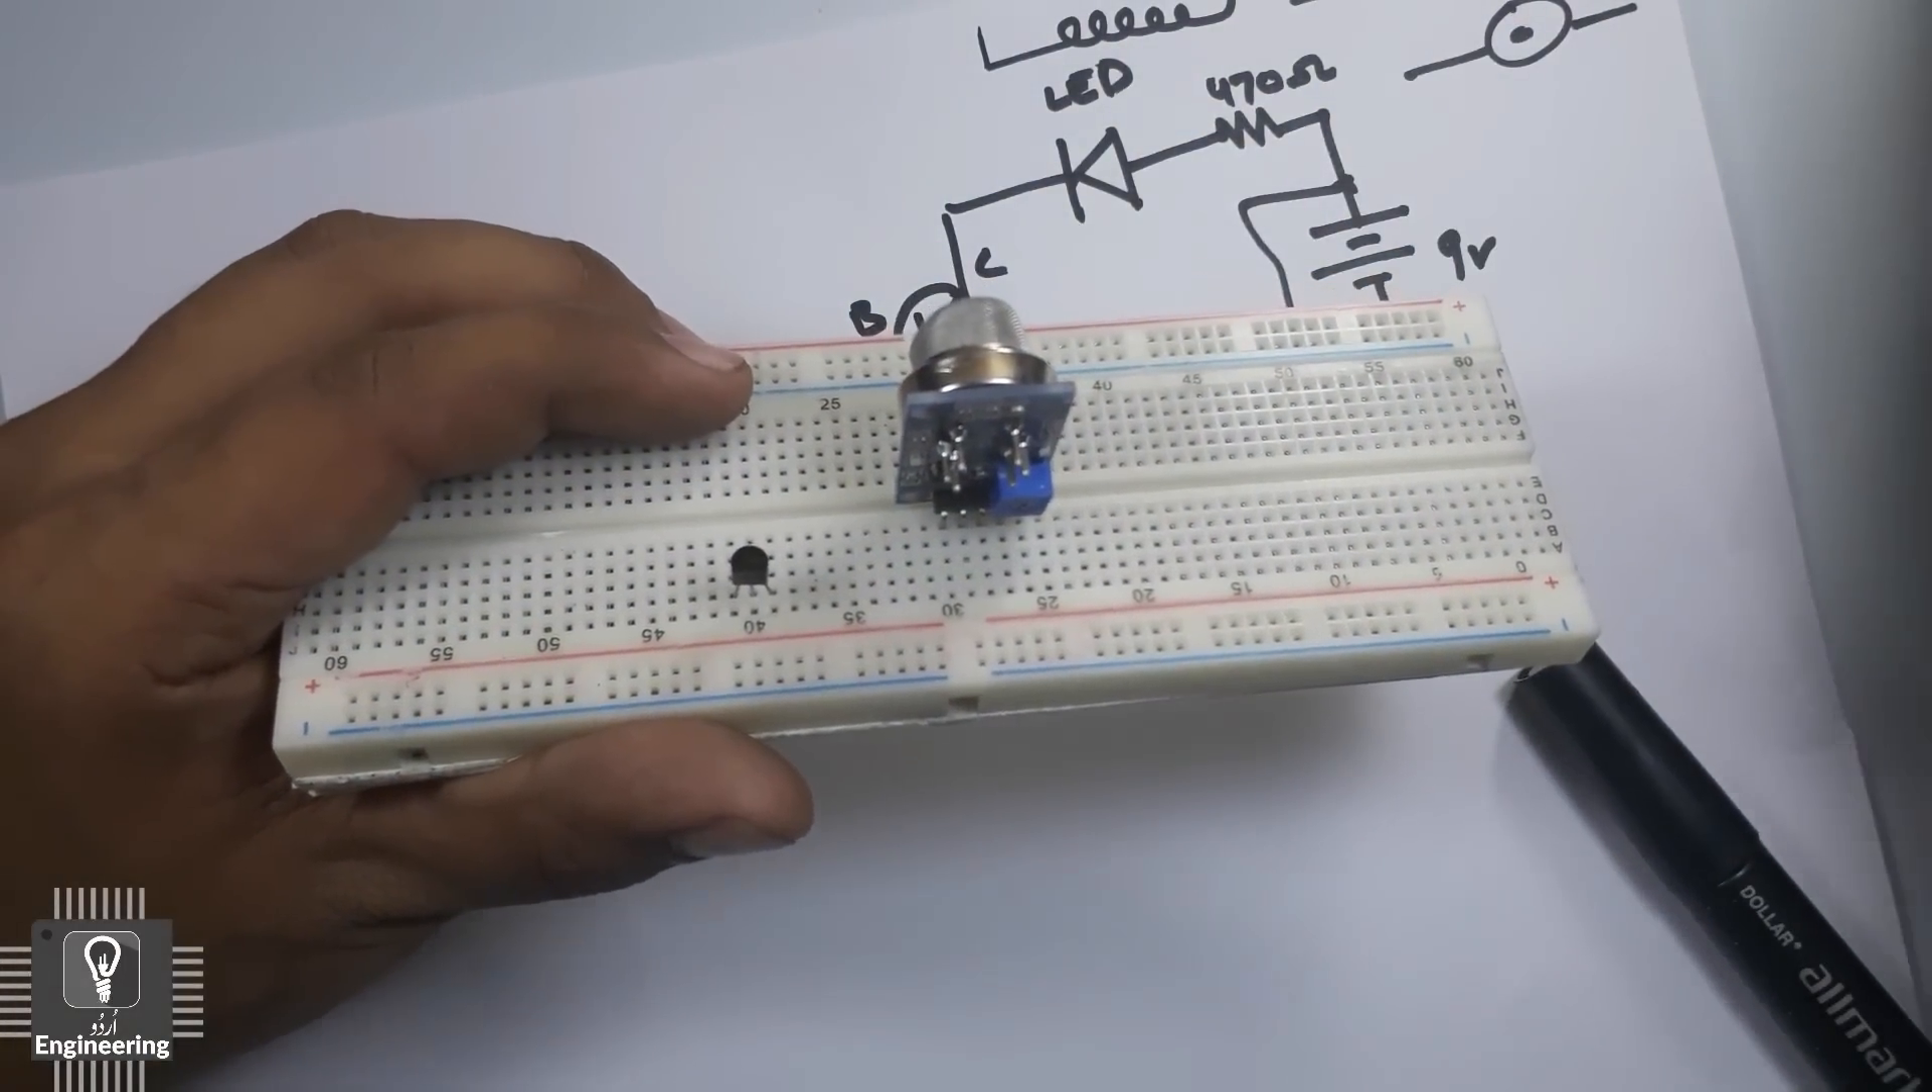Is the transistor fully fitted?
Yes.